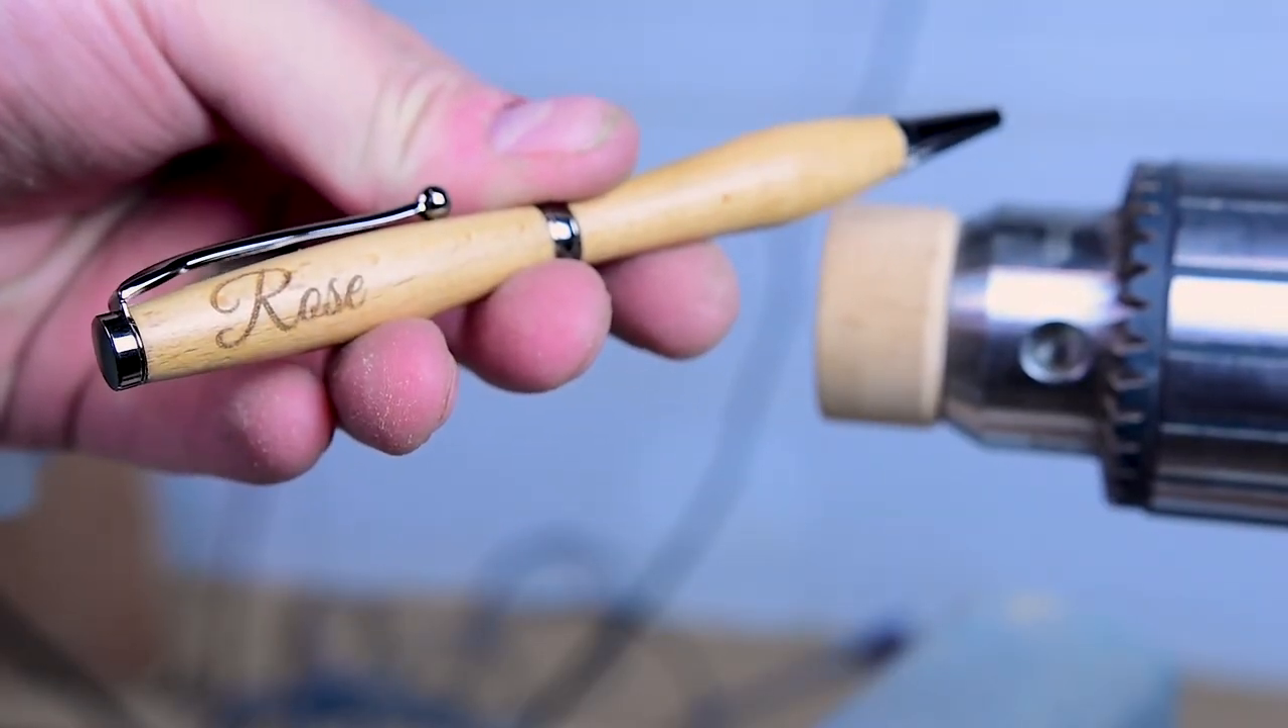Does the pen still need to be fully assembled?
No.